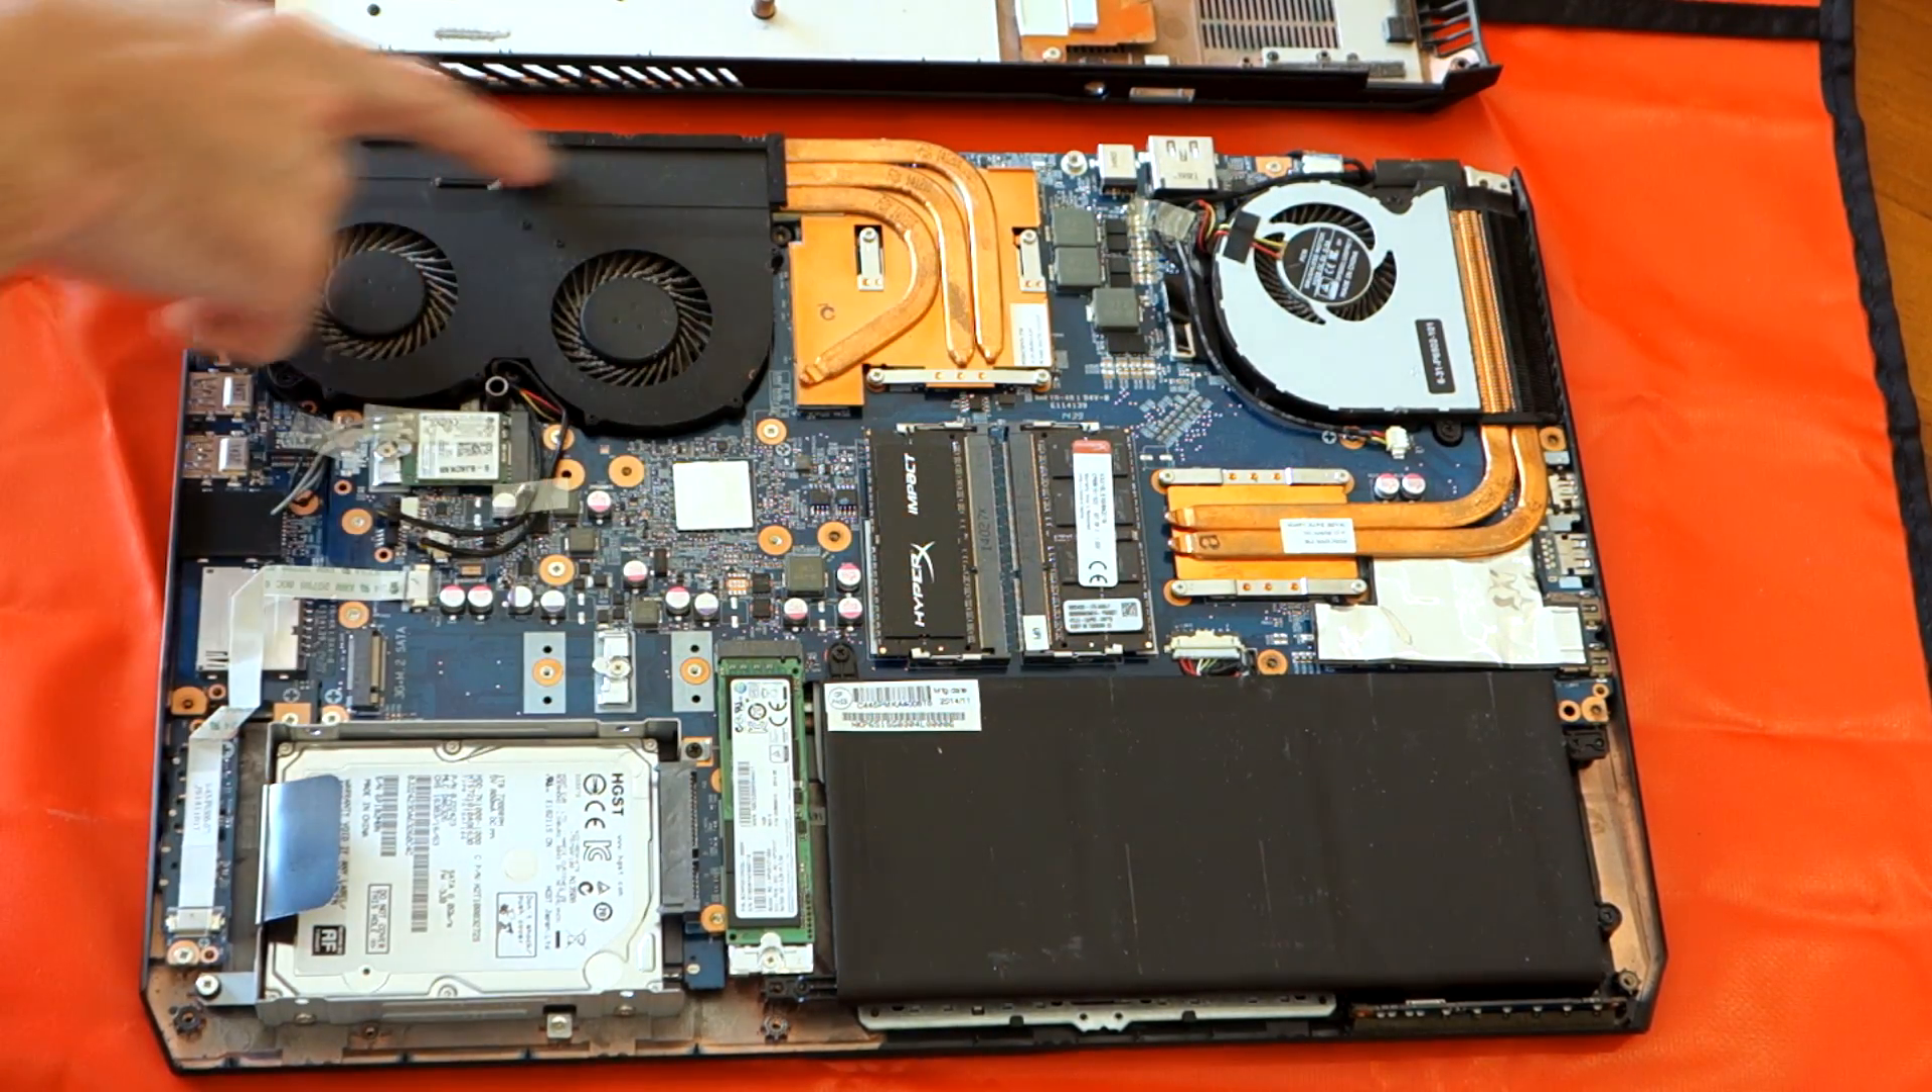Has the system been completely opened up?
Yes.